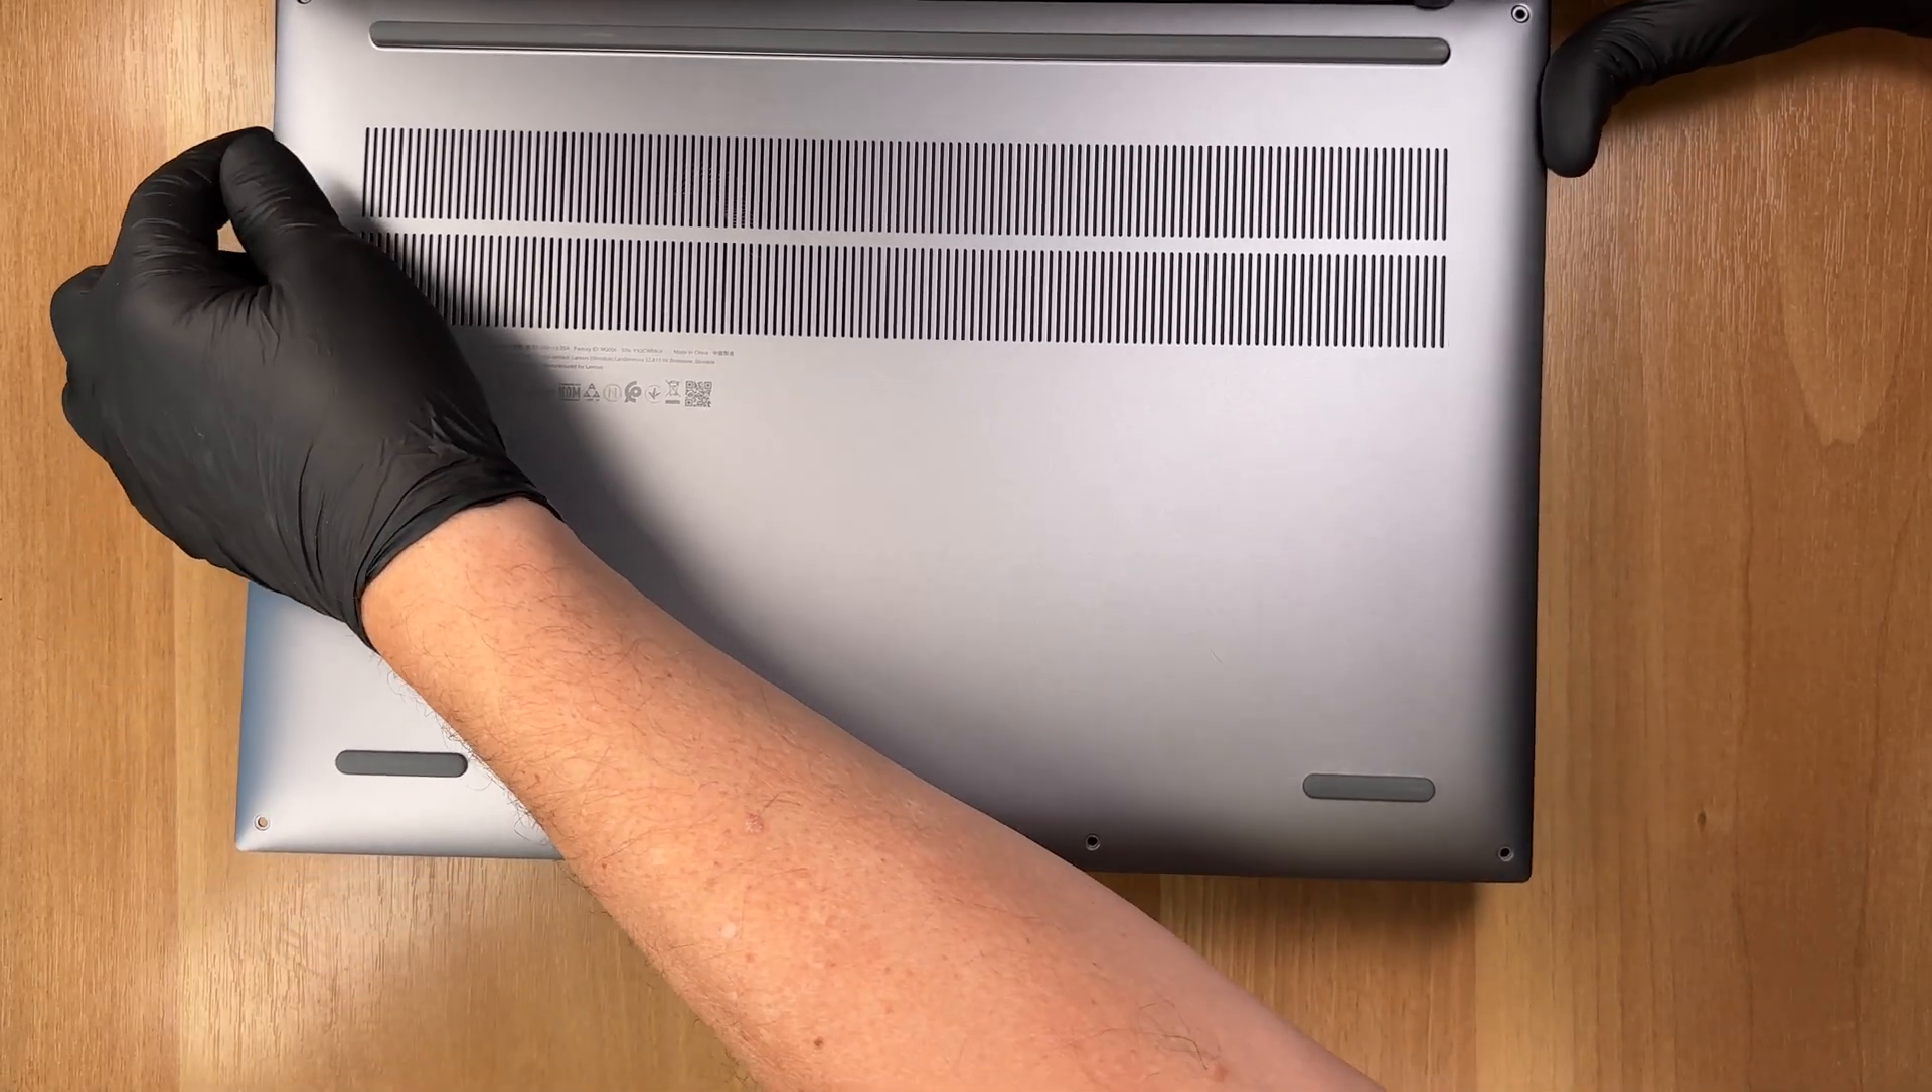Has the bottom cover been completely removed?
No.